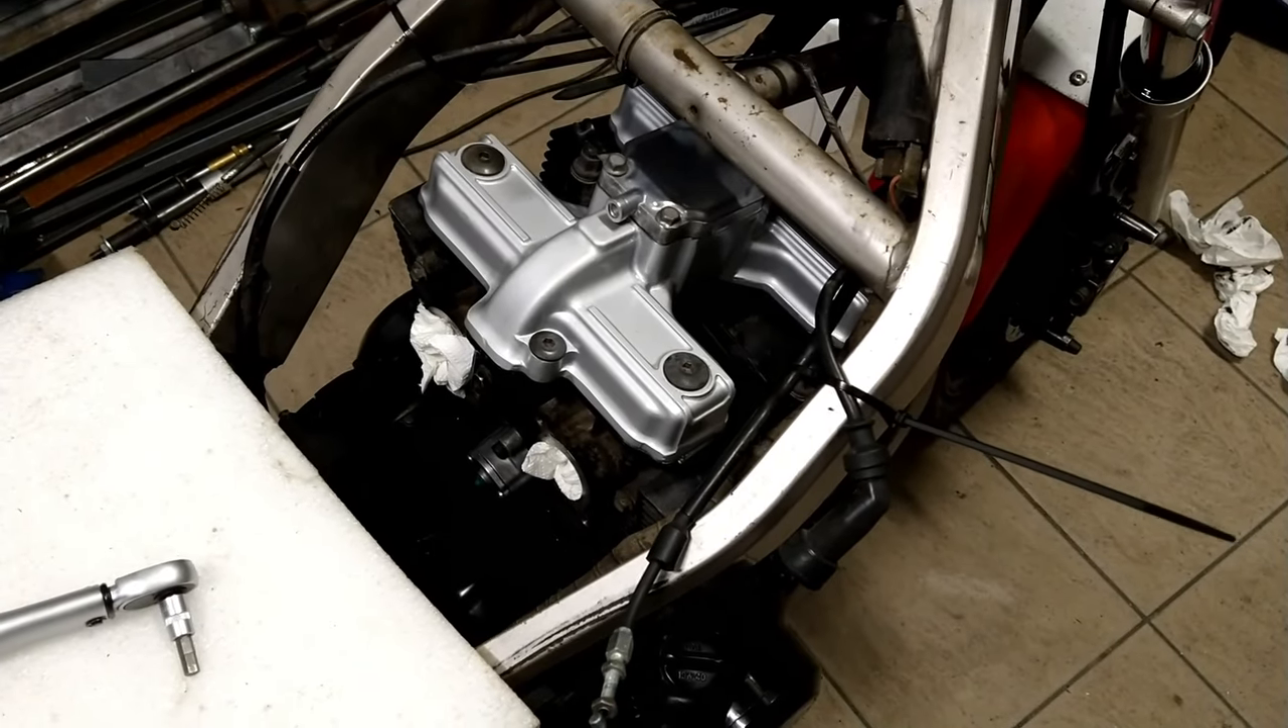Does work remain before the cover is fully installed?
No.